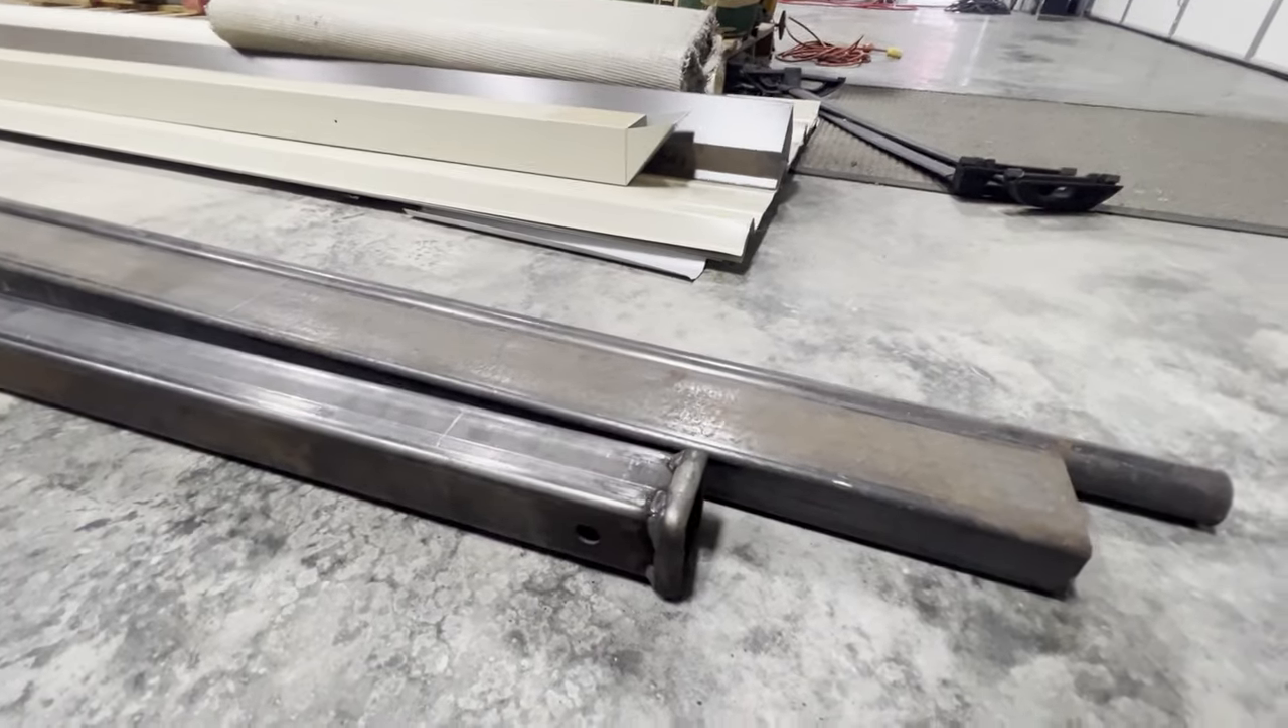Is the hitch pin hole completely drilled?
Yes.